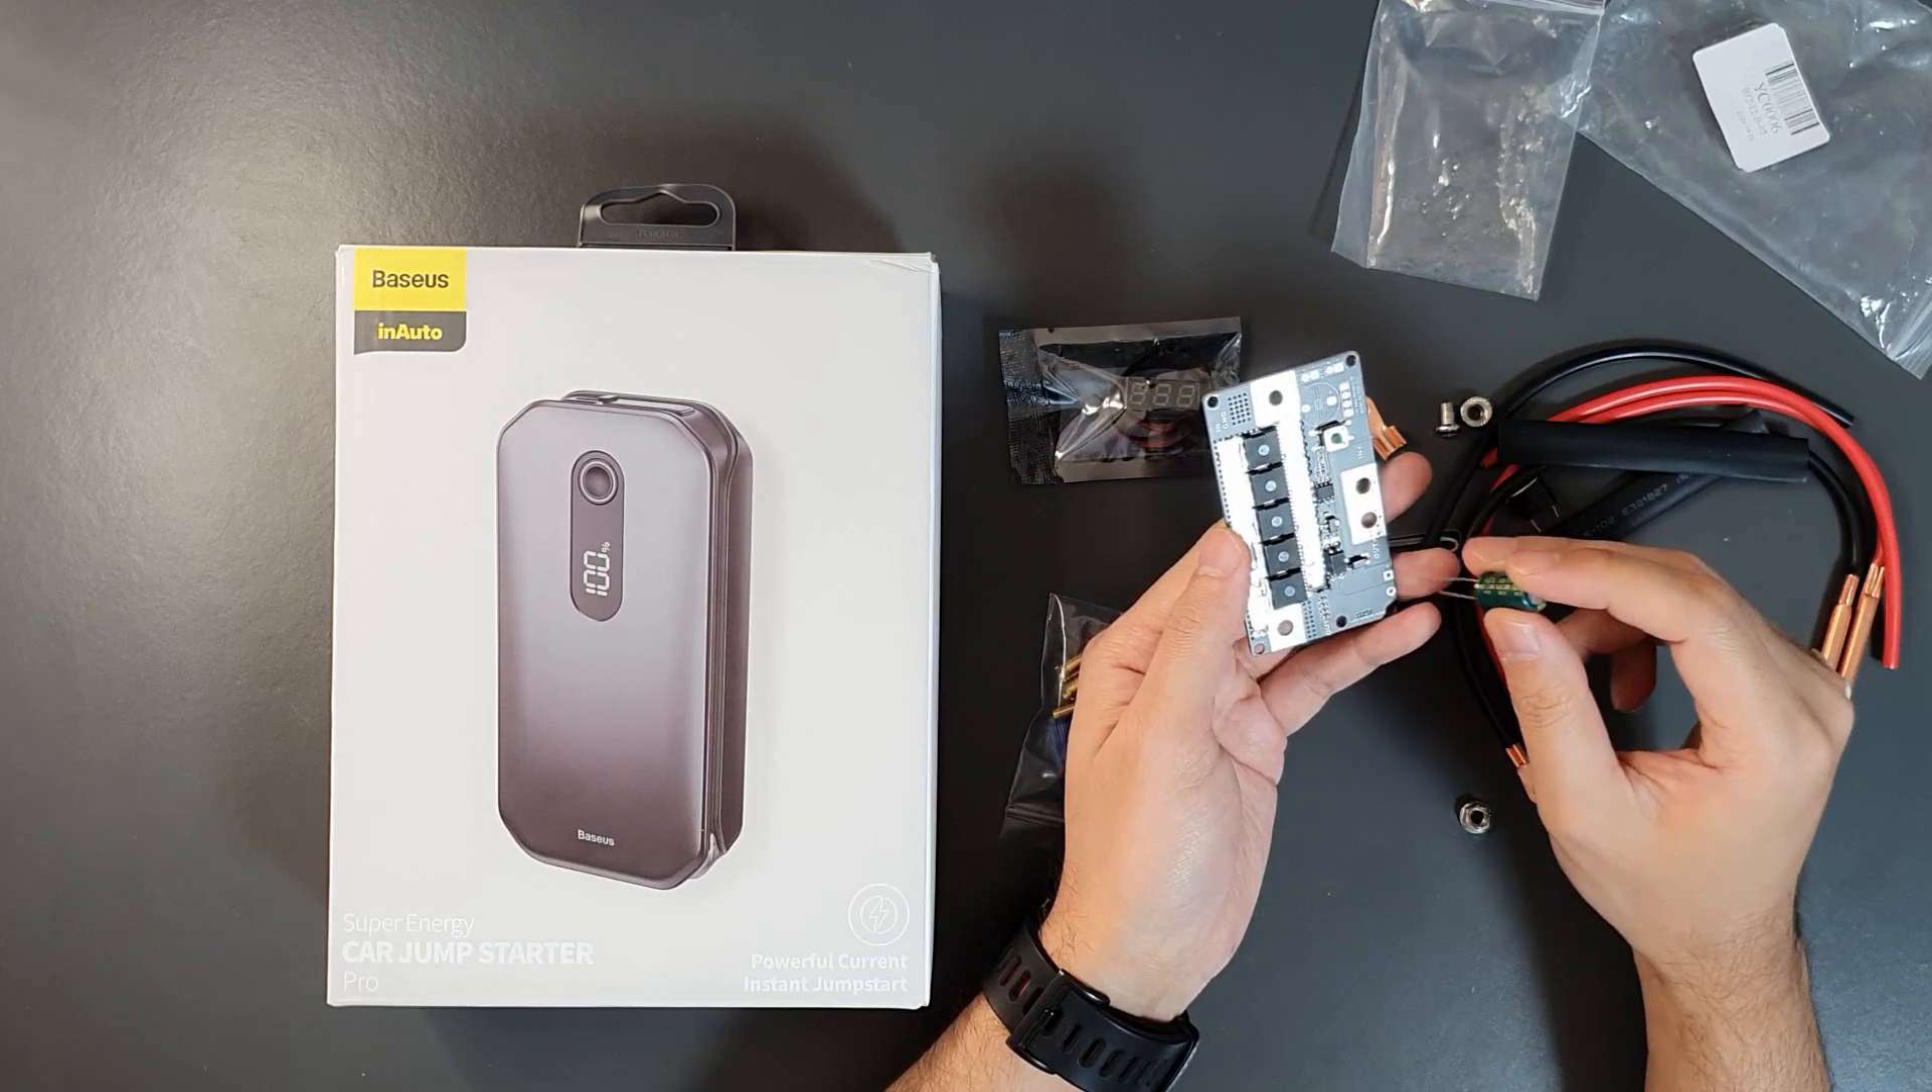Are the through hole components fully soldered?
No.